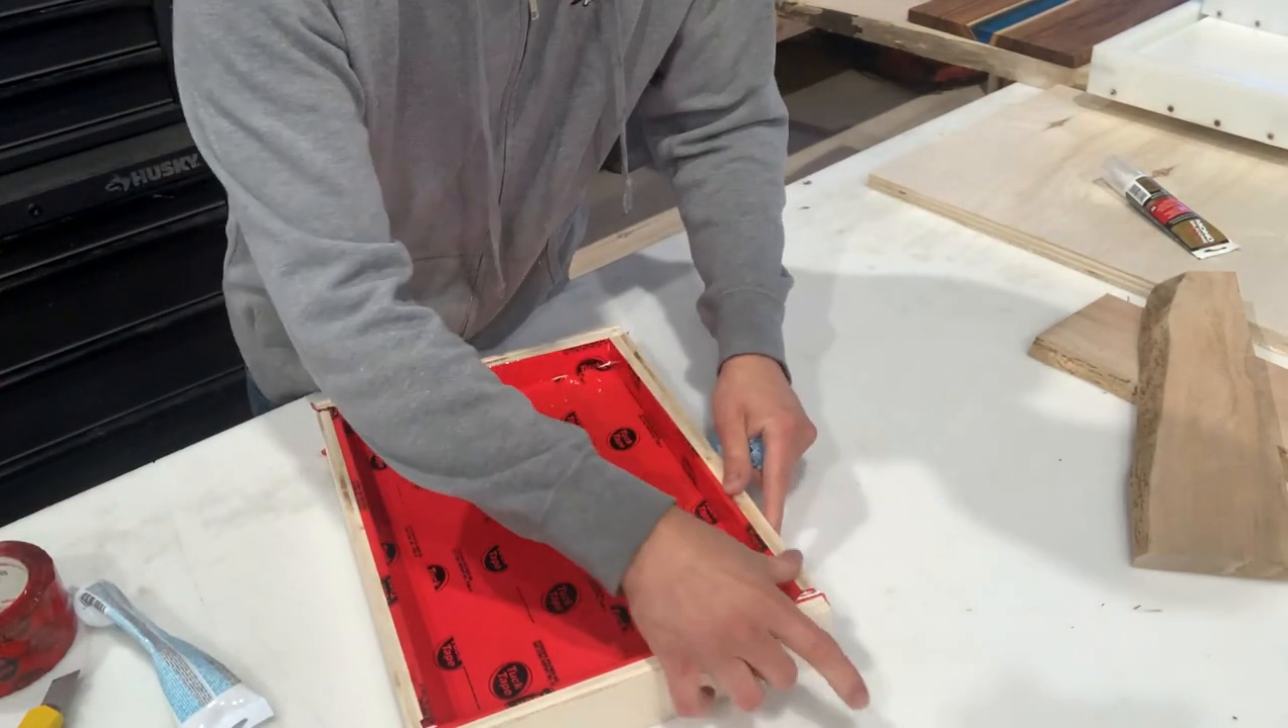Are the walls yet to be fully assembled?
No.